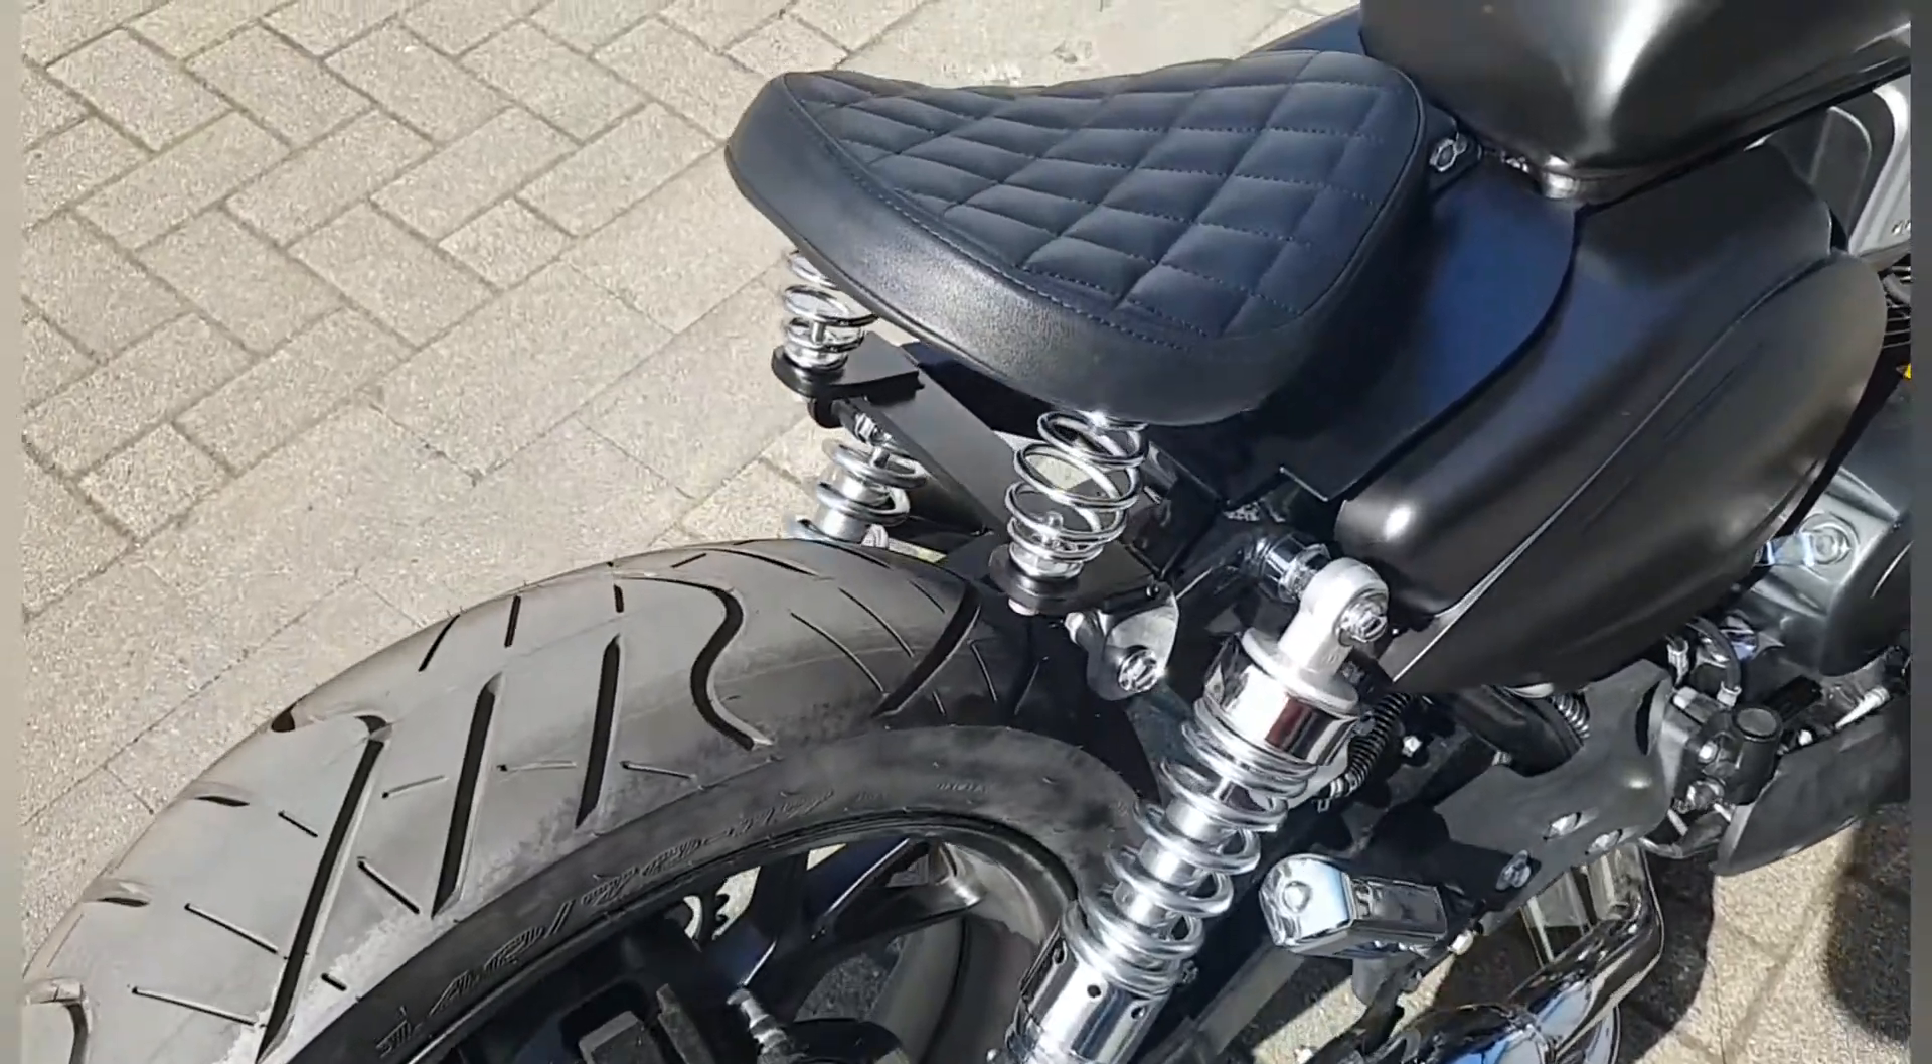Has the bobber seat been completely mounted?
Yes.